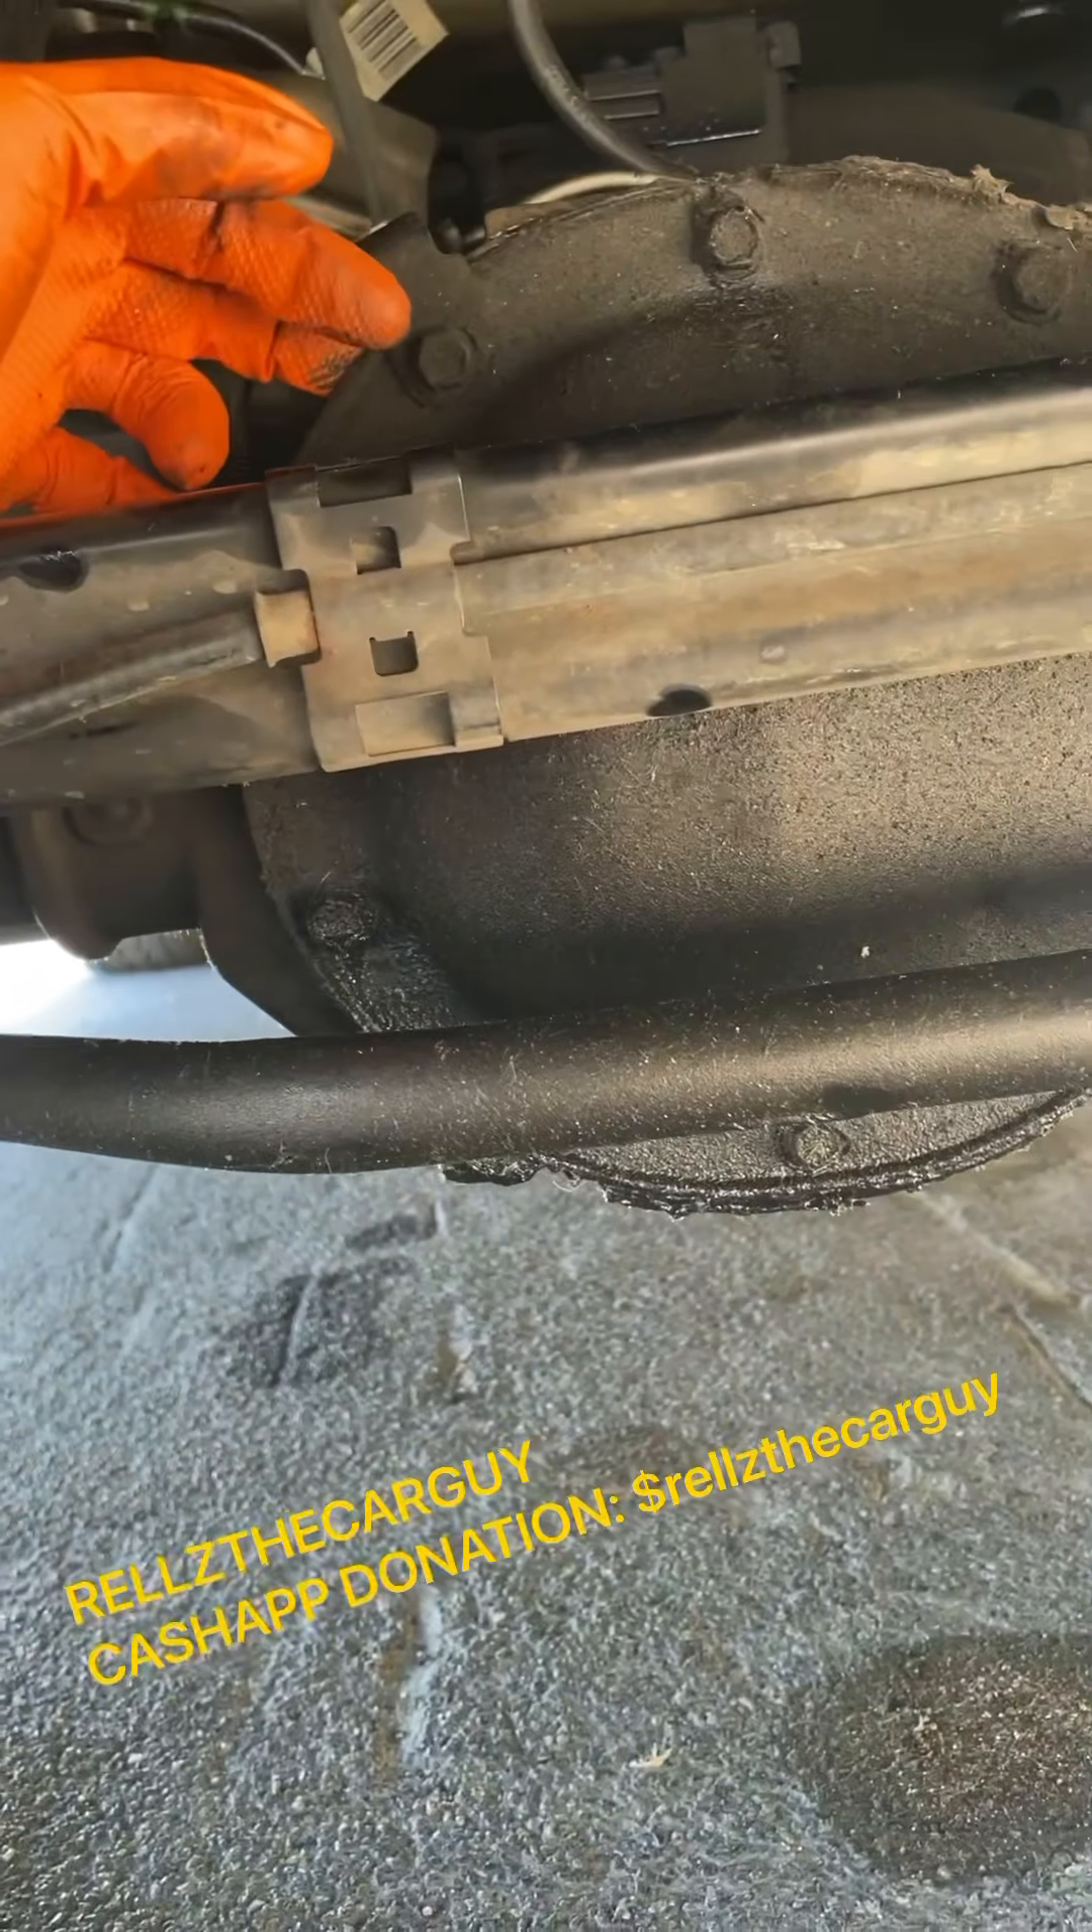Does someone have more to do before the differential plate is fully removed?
Yes.